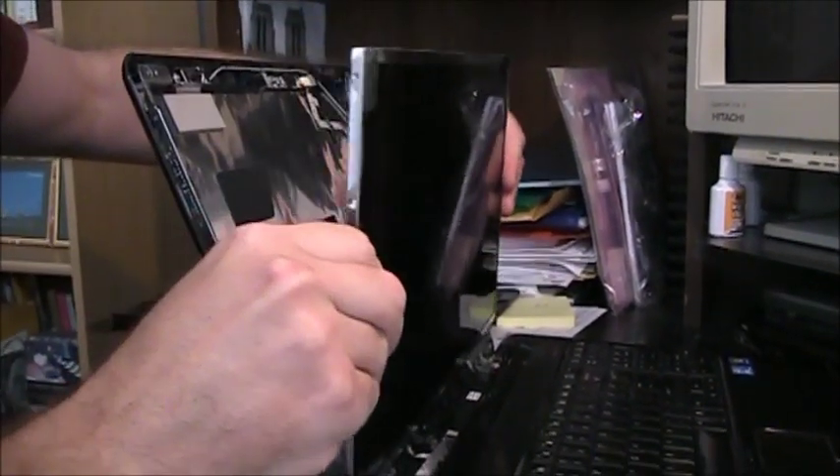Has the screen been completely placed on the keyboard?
No.